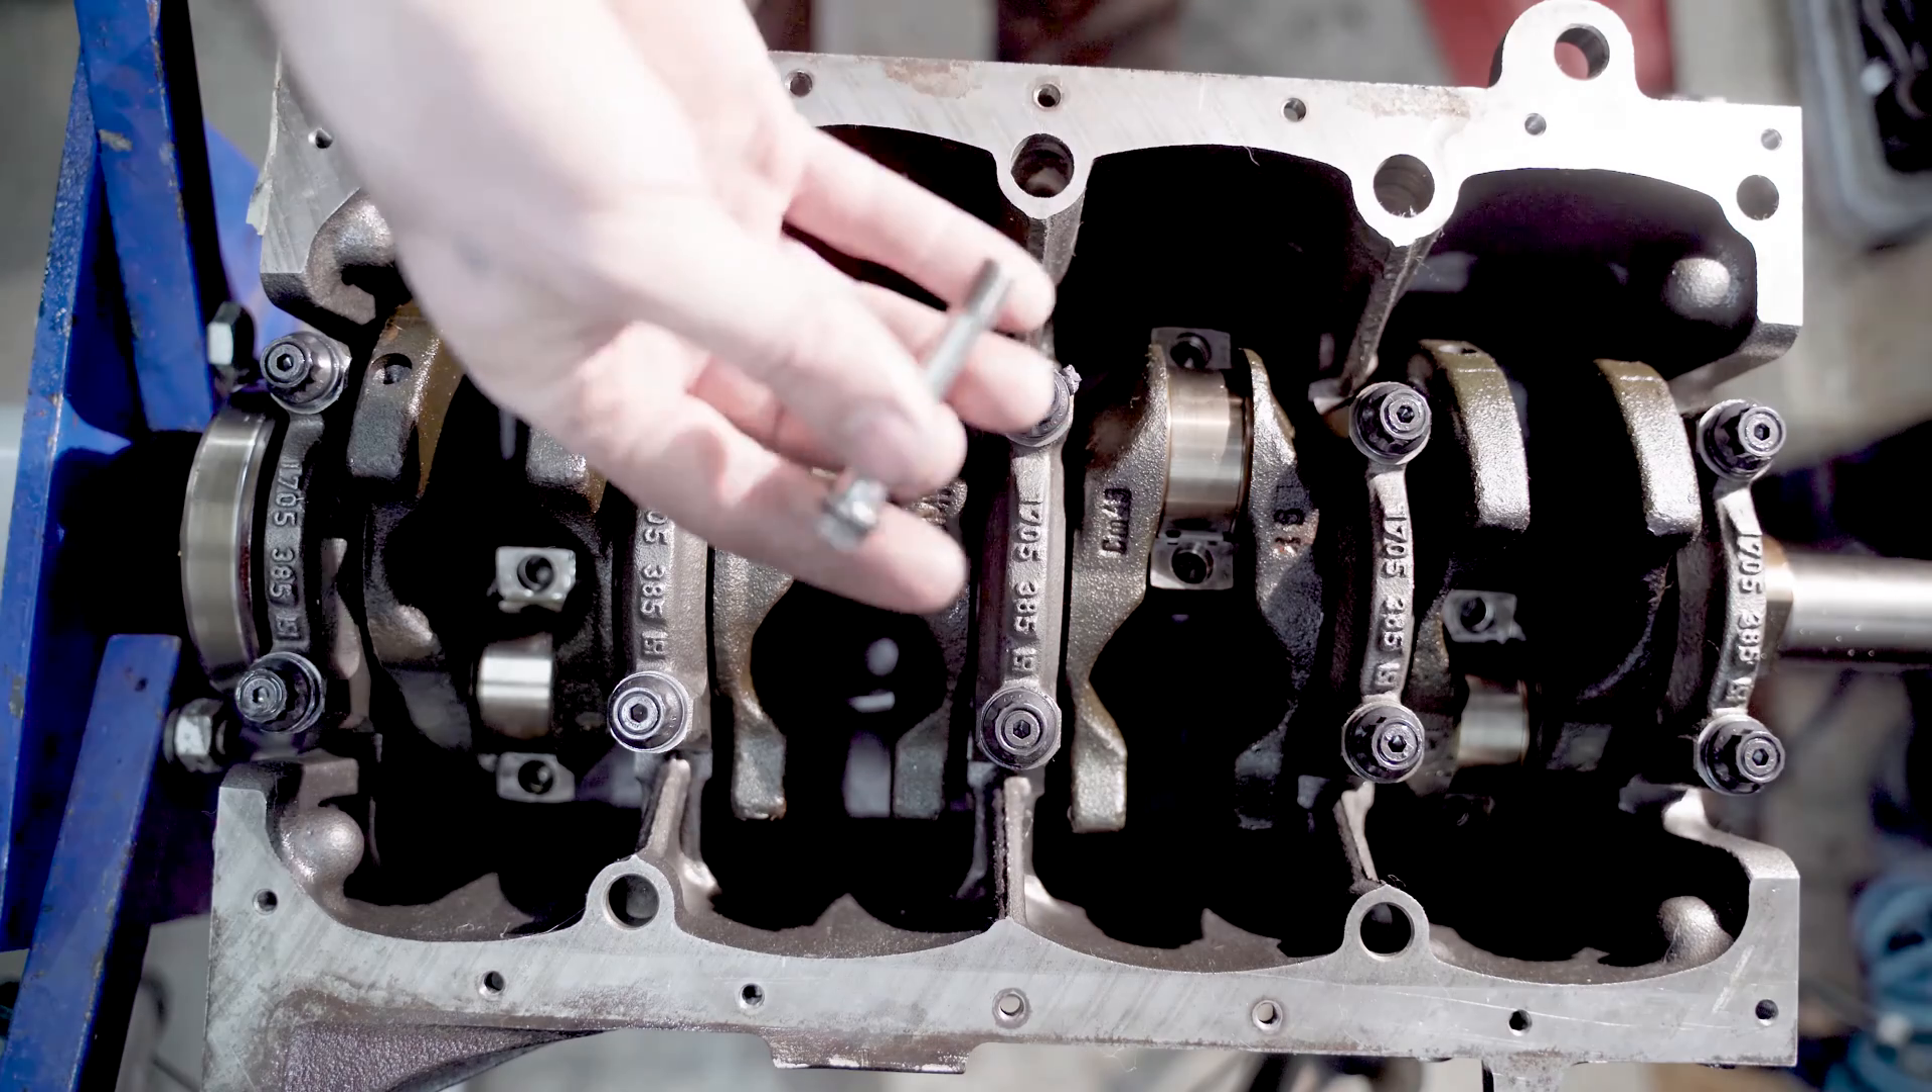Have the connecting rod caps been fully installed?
No.